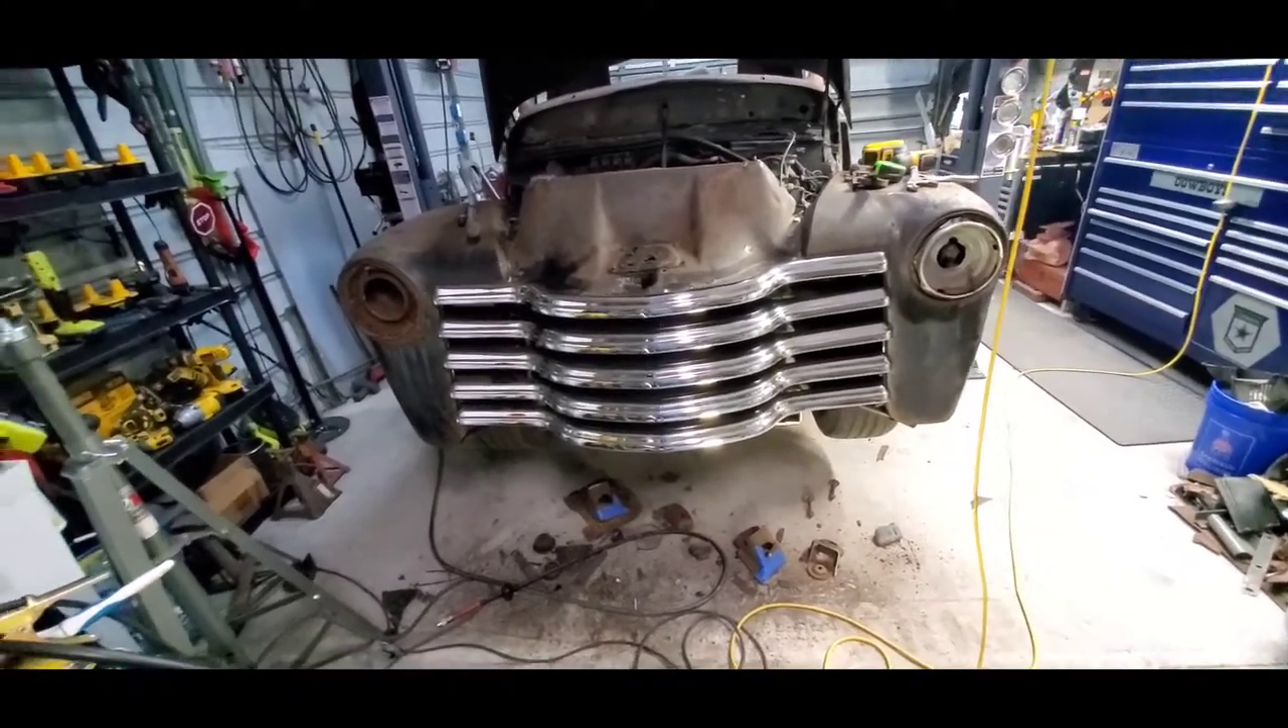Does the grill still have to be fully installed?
No.